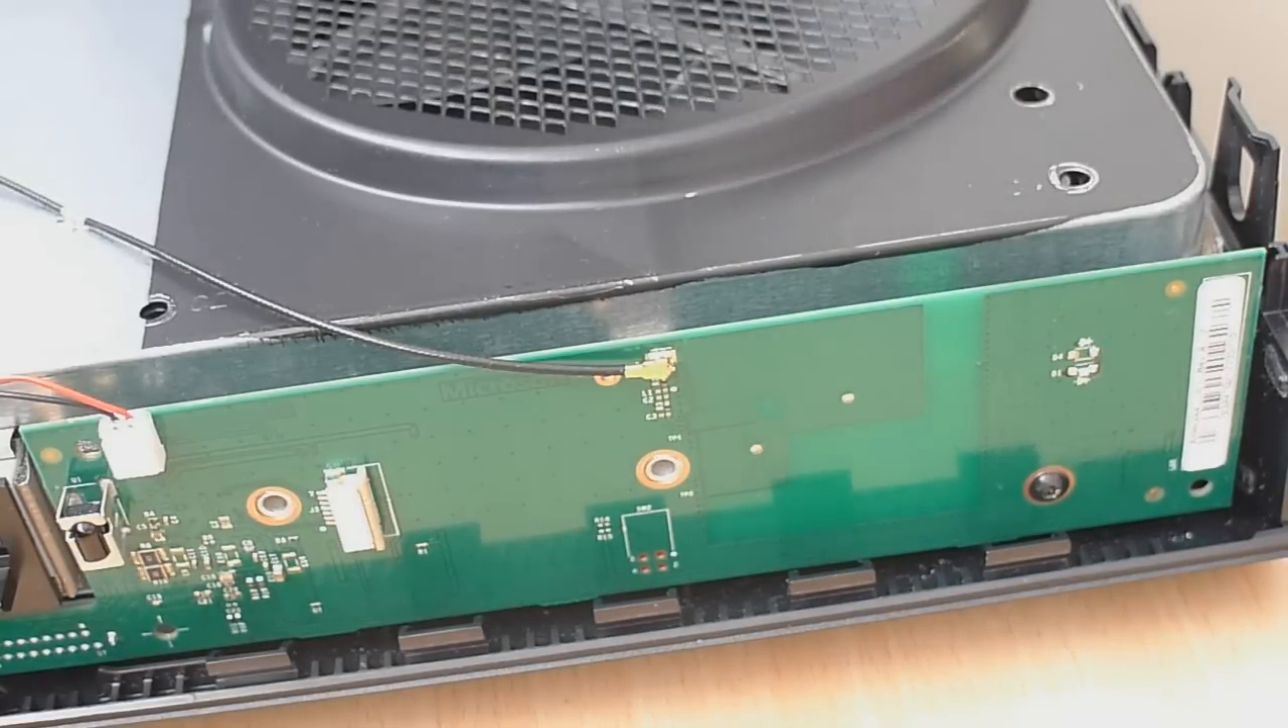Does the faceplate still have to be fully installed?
Yes.